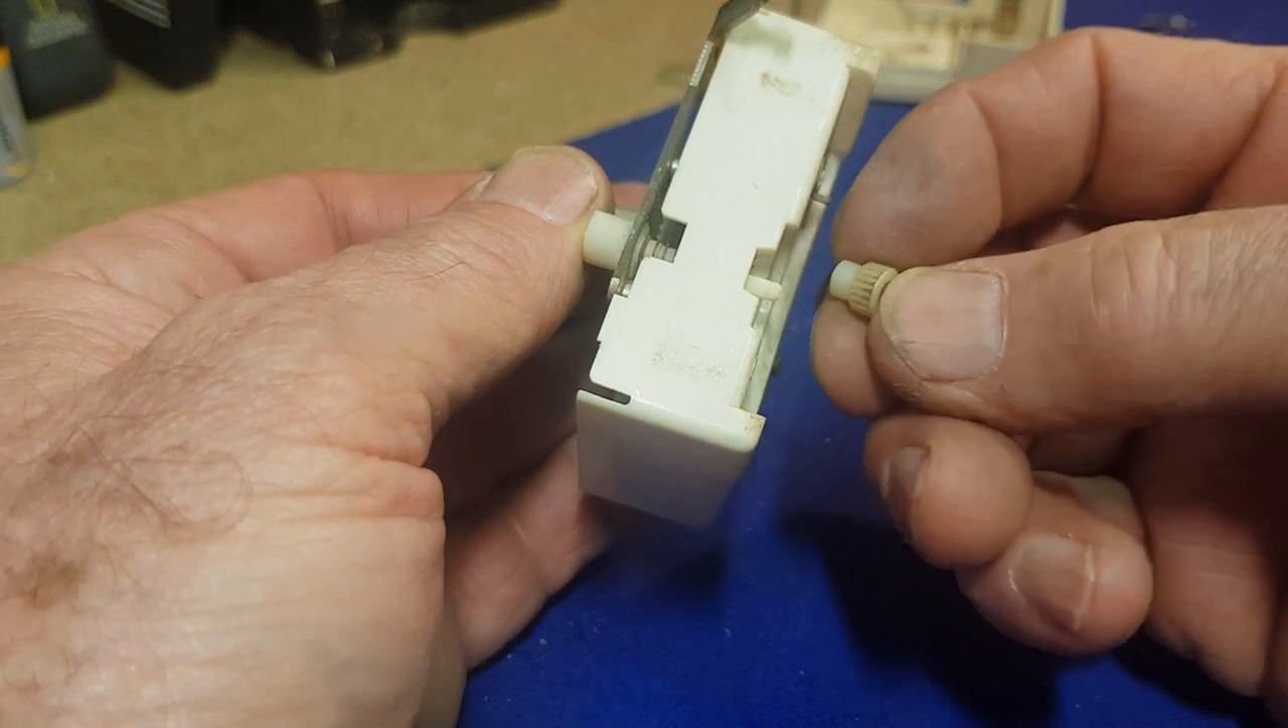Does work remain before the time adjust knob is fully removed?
No.